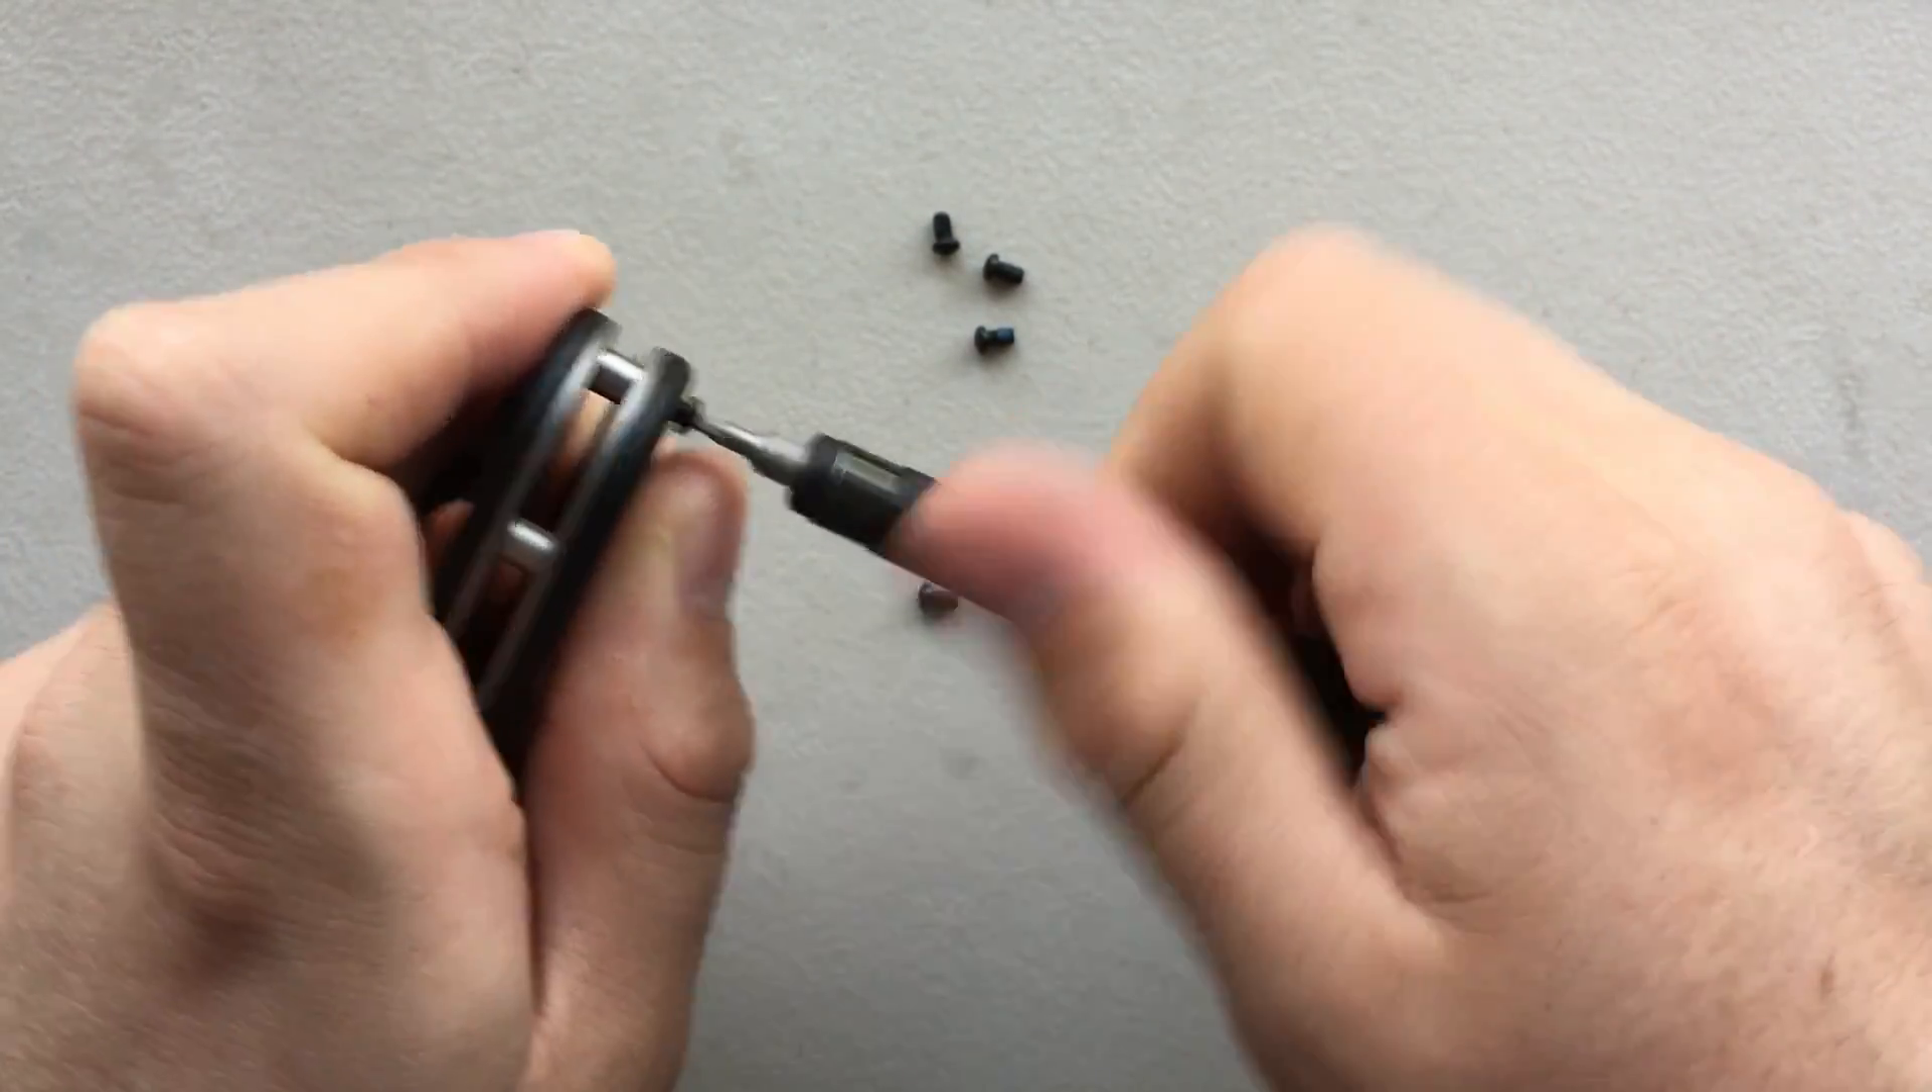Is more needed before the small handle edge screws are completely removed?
Yes.